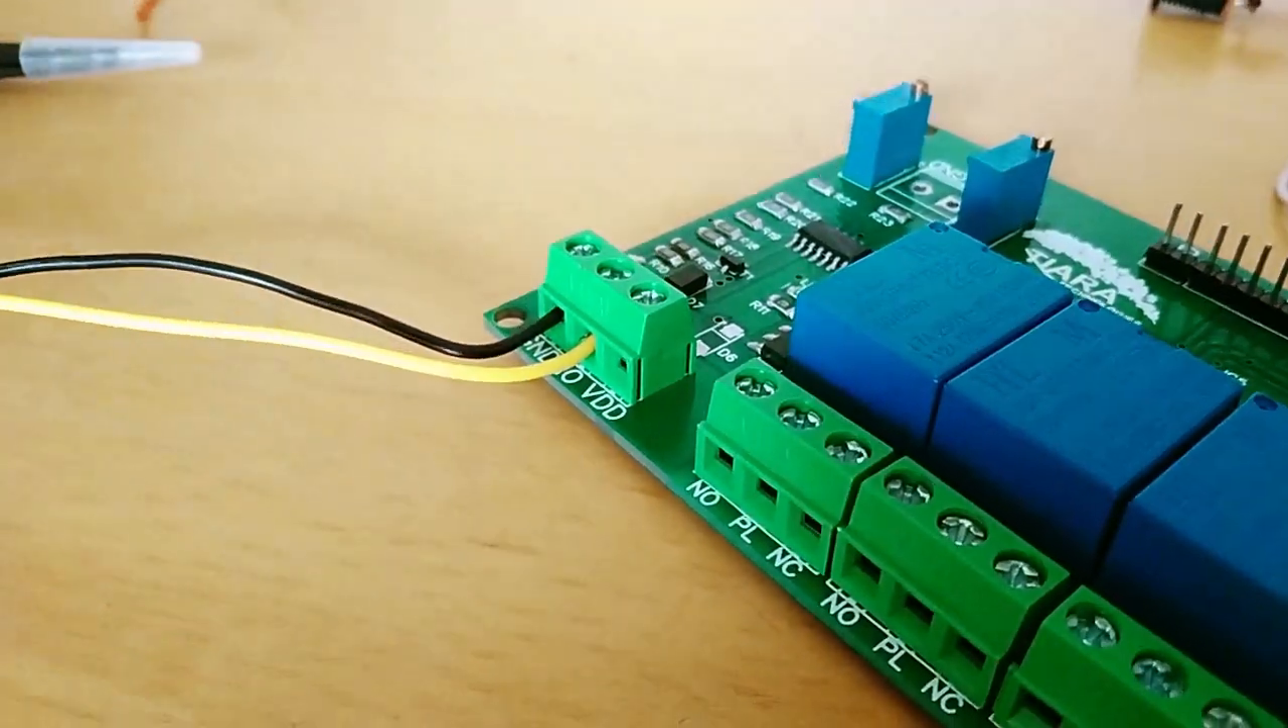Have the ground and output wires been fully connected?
Yes.